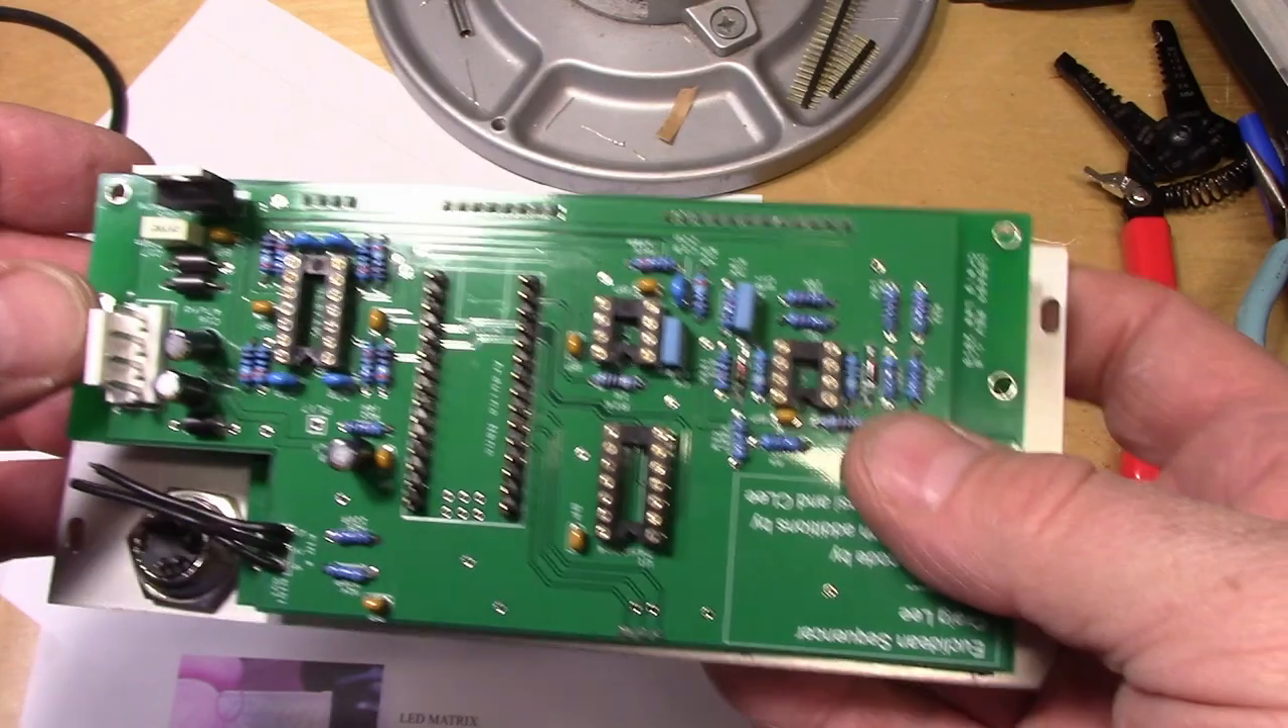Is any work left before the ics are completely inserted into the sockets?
Yes.